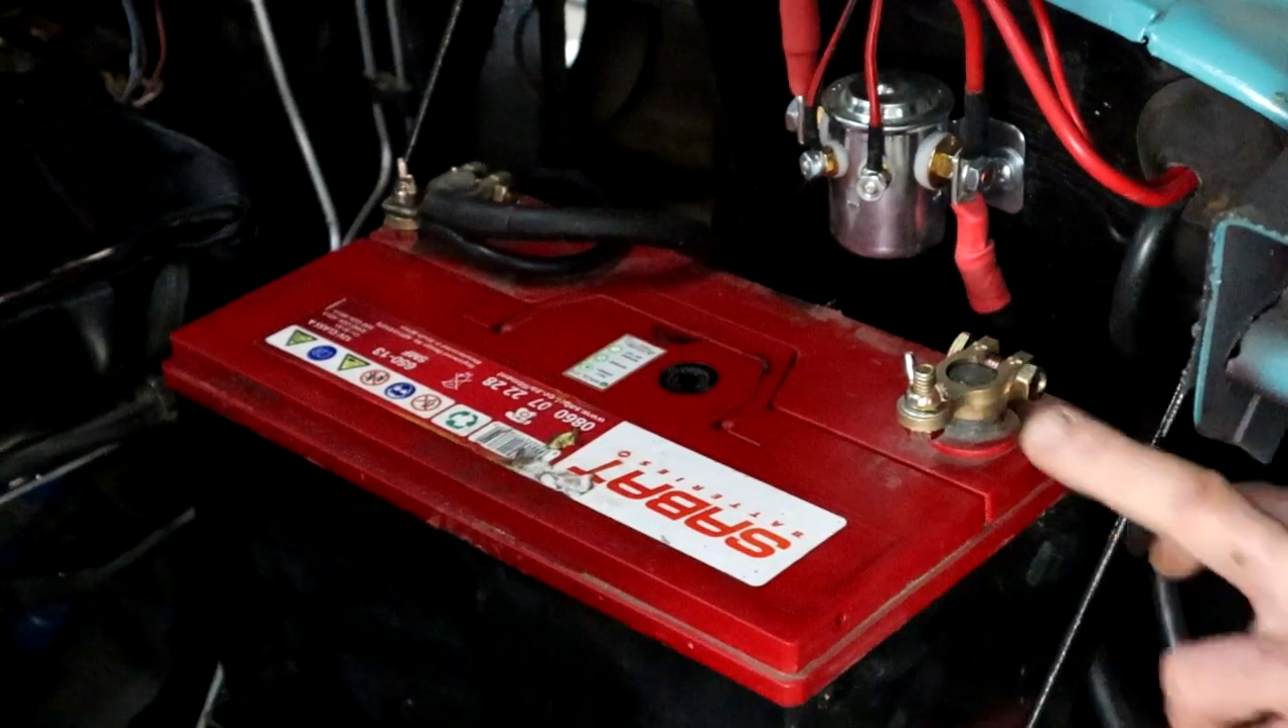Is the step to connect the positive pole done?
No.